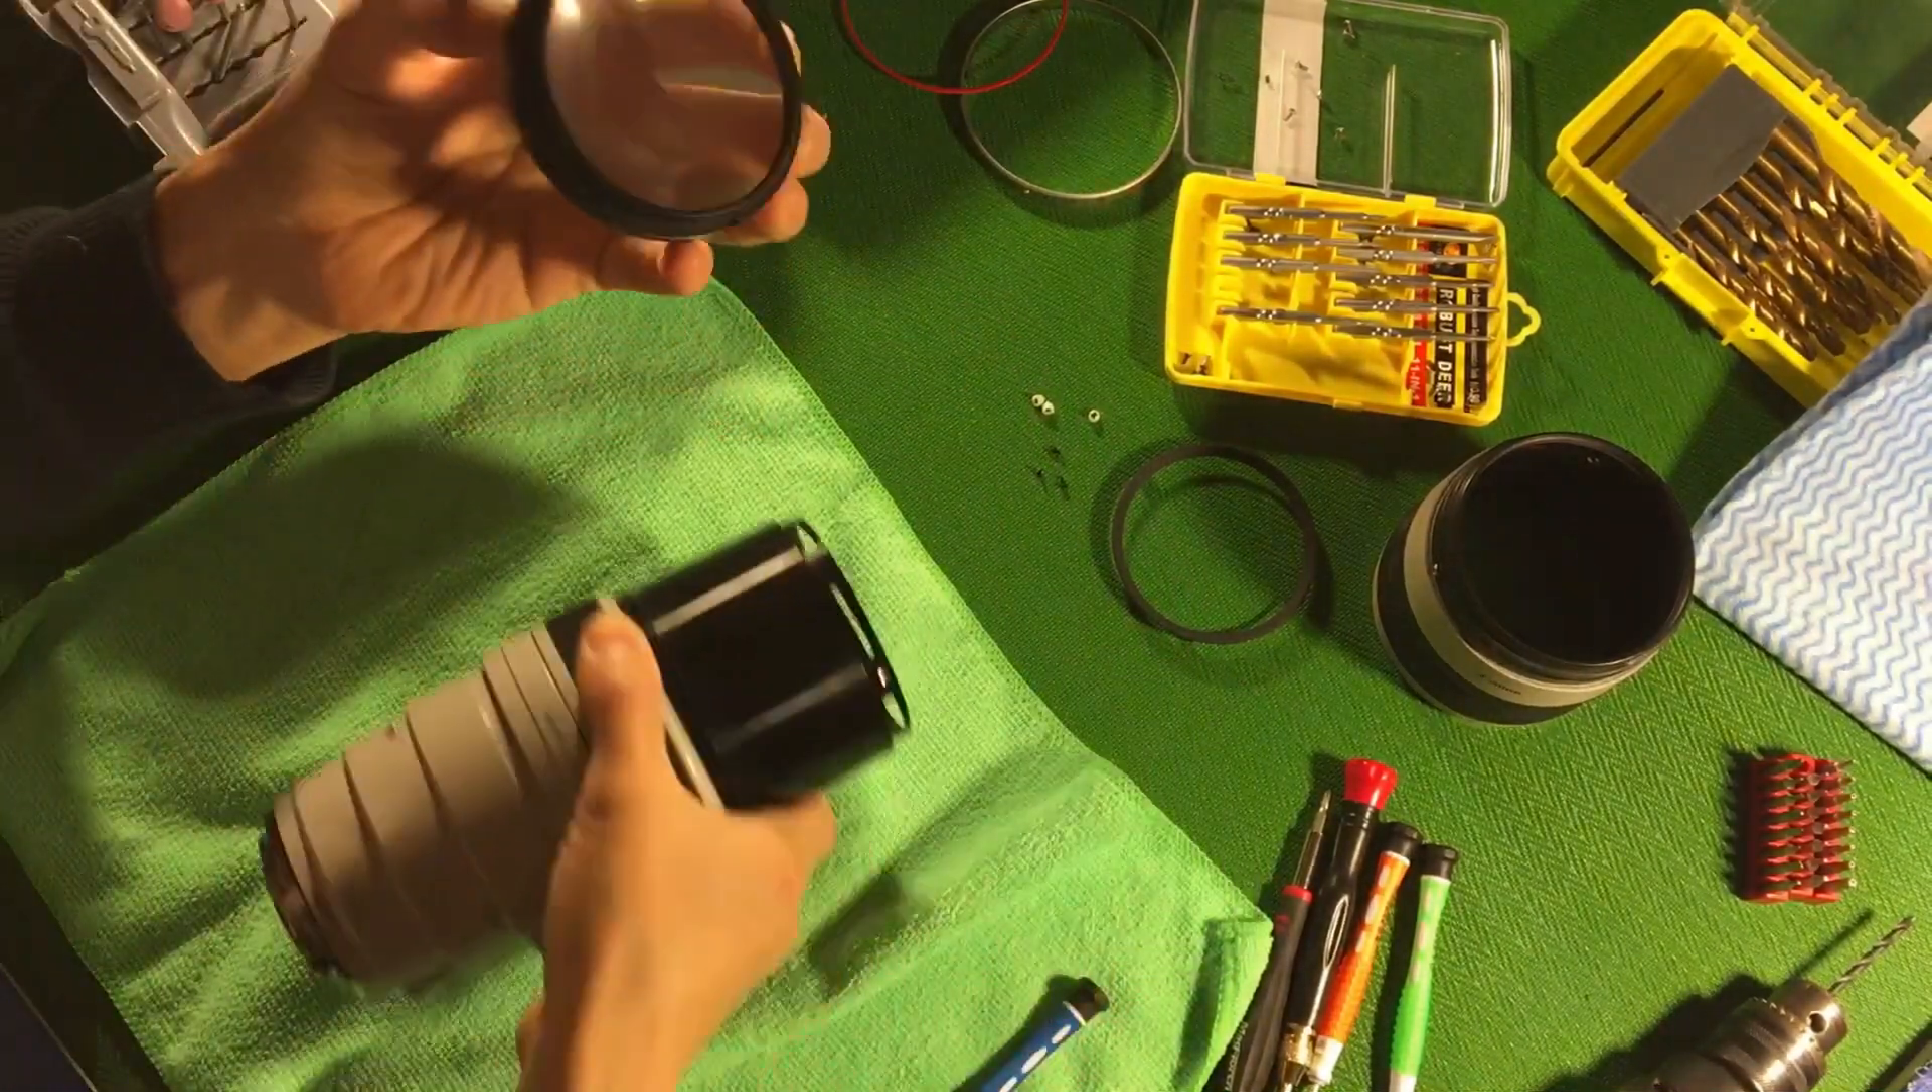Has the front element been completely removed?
Yes.